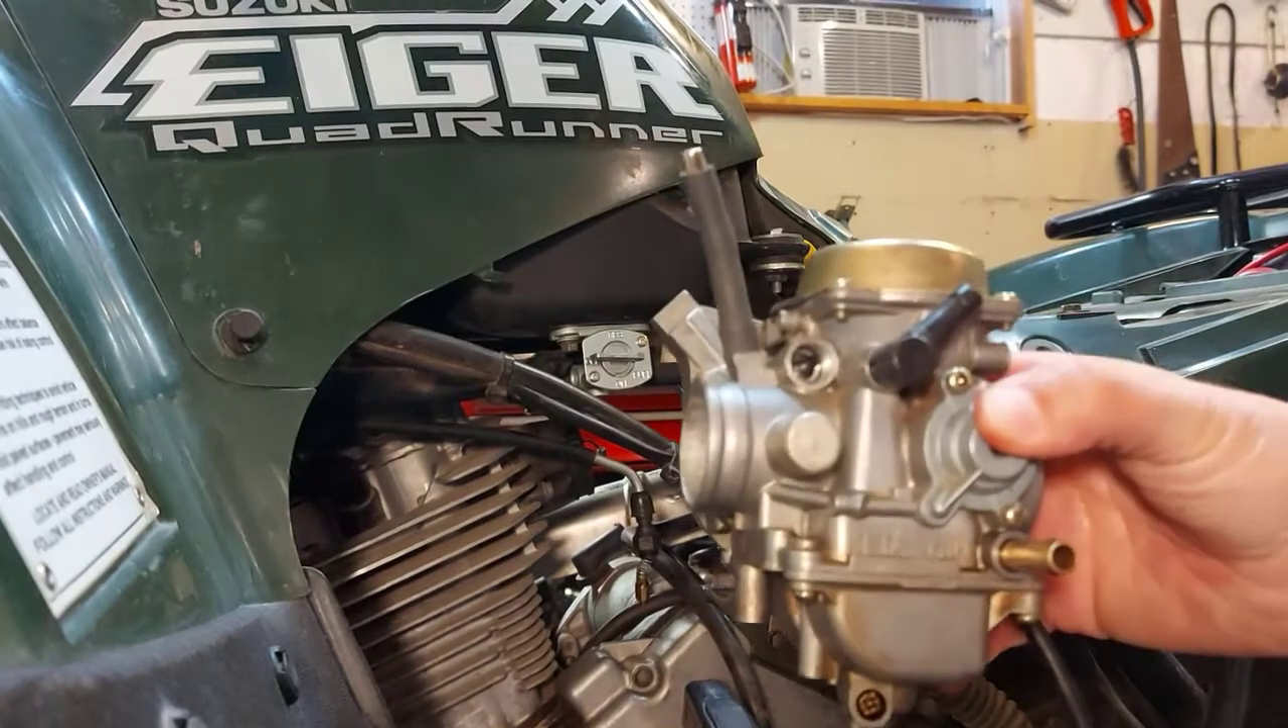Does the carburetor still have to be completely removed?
No.